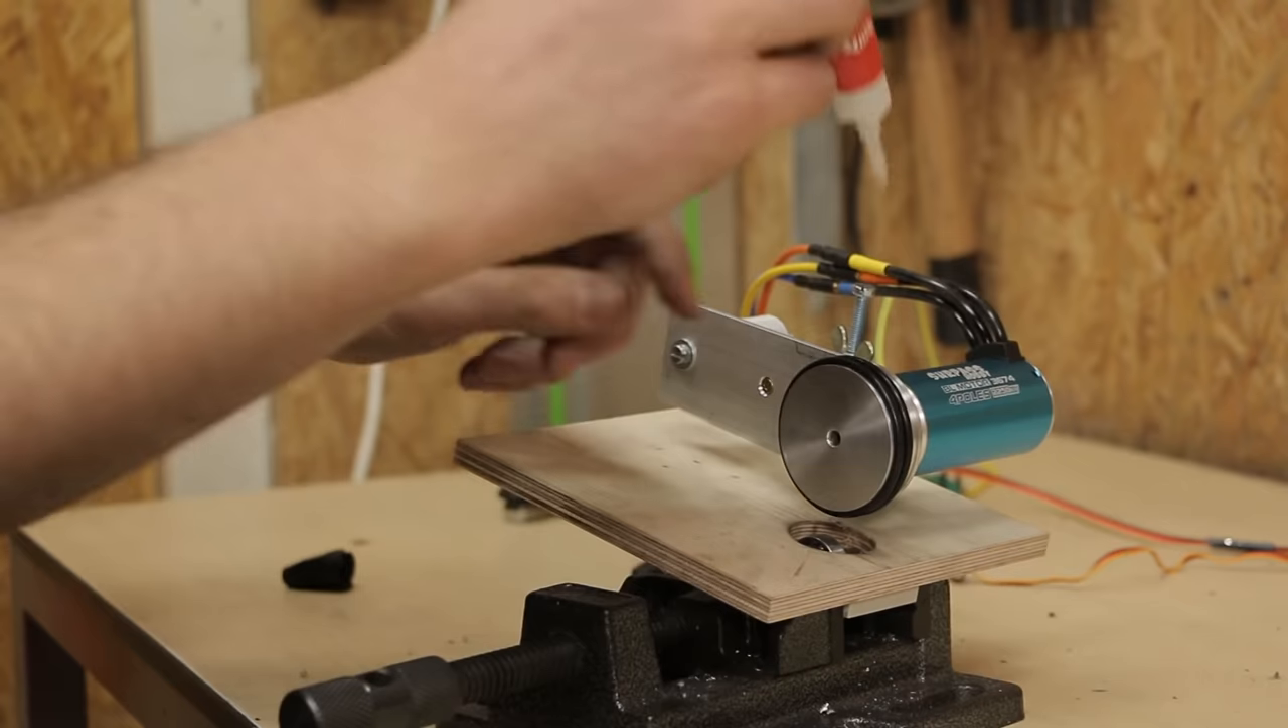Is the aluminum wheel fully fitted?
Yes.